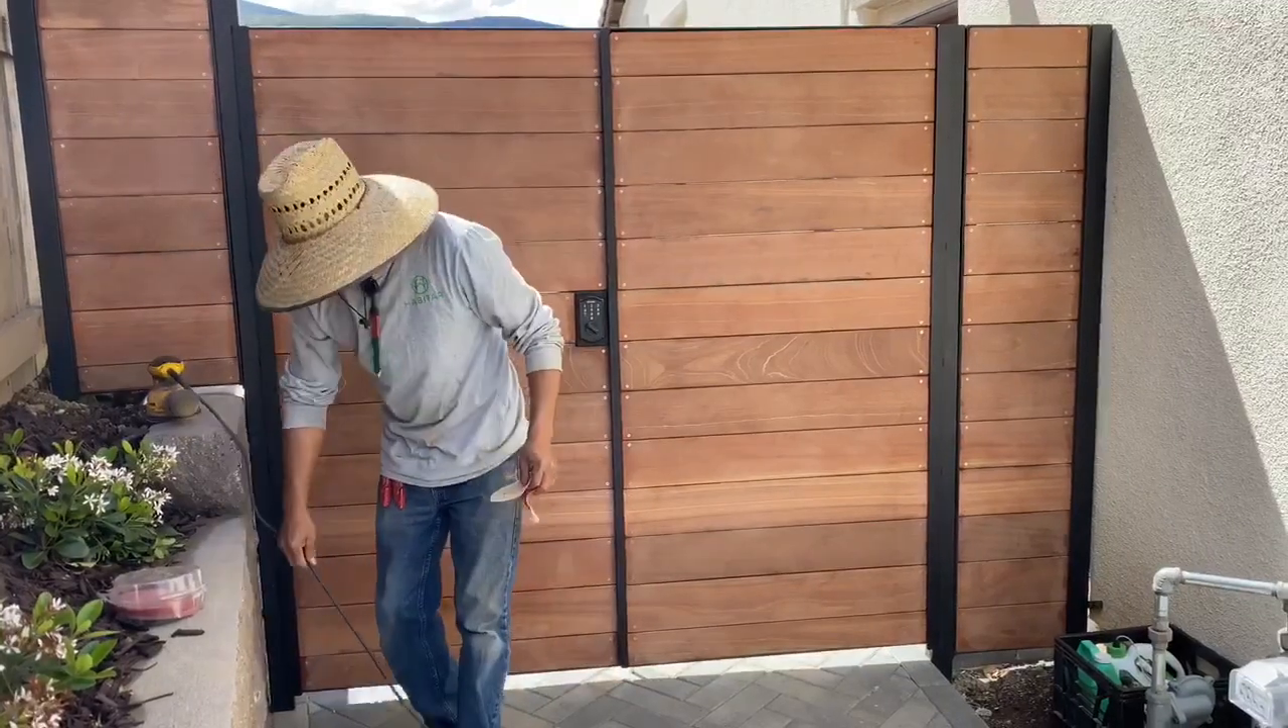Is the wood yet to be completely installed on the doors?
No.